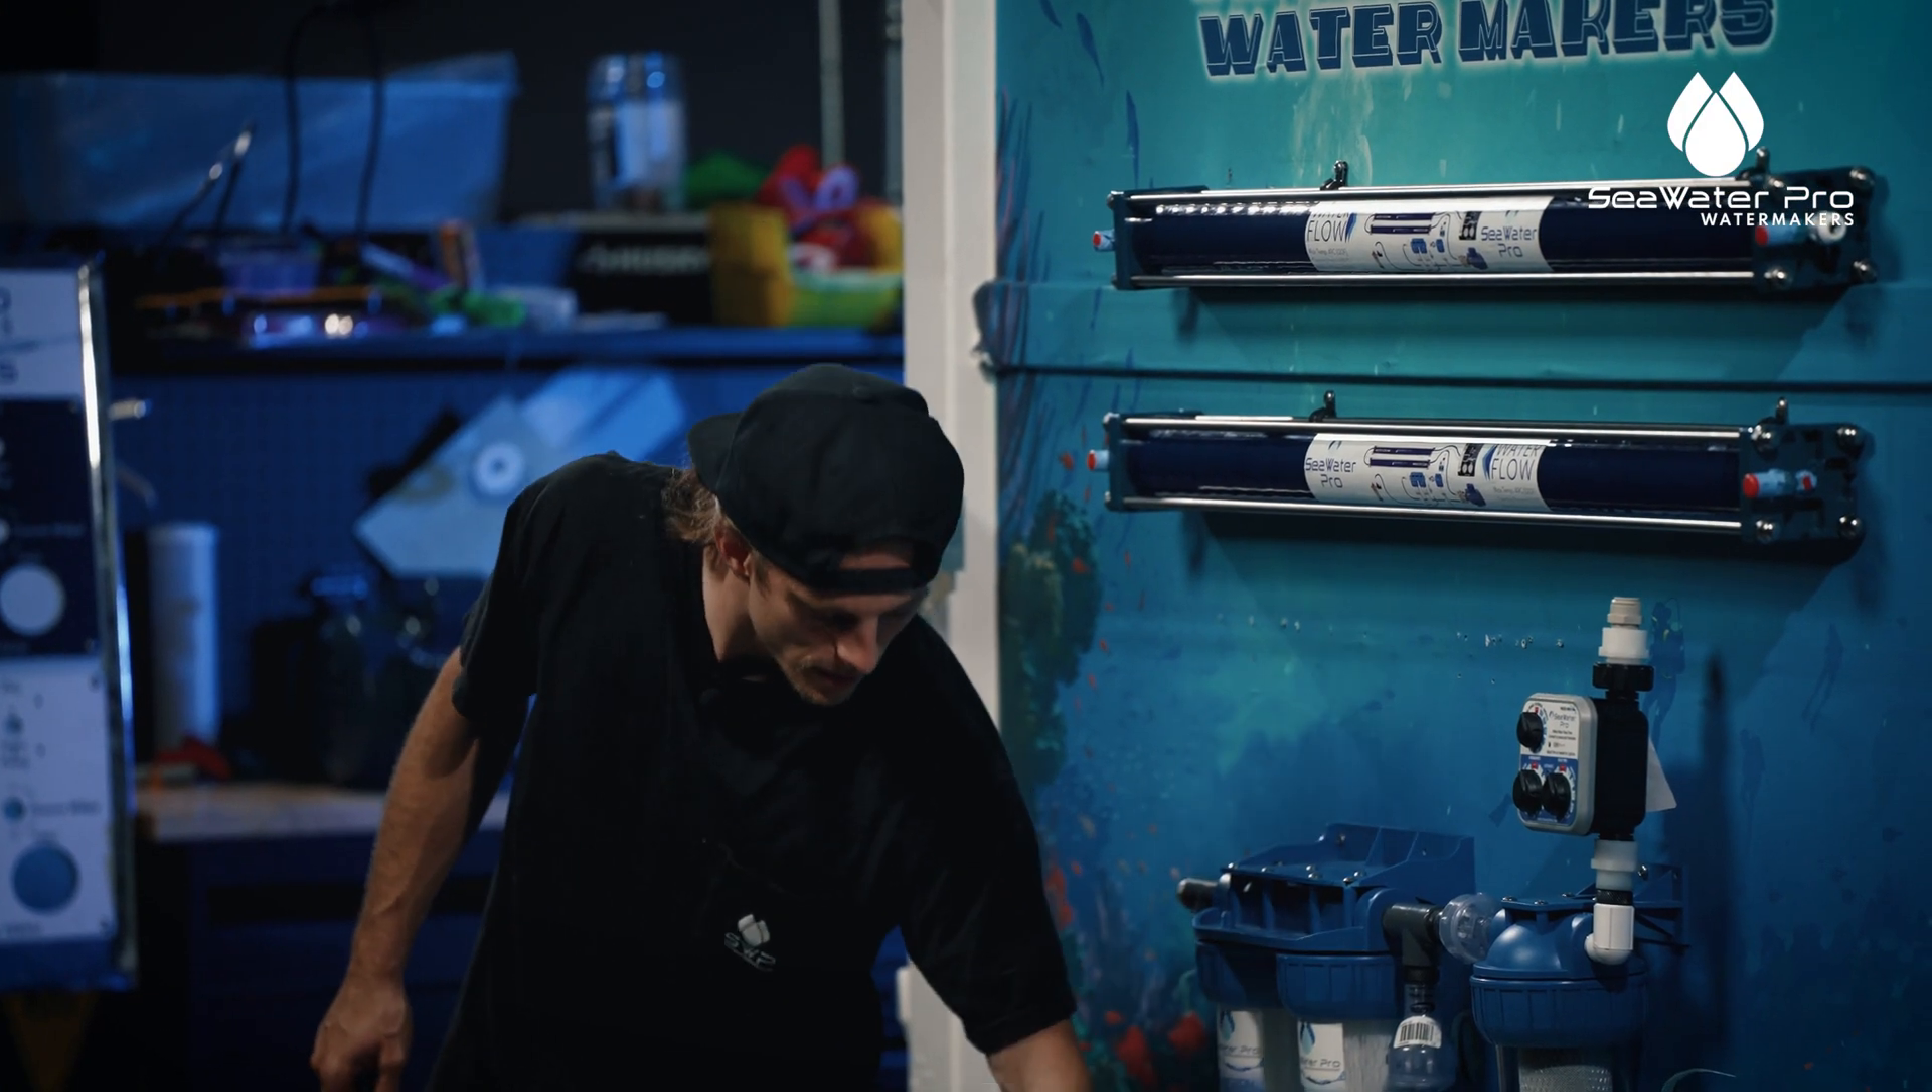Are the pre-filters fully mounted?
Yes.